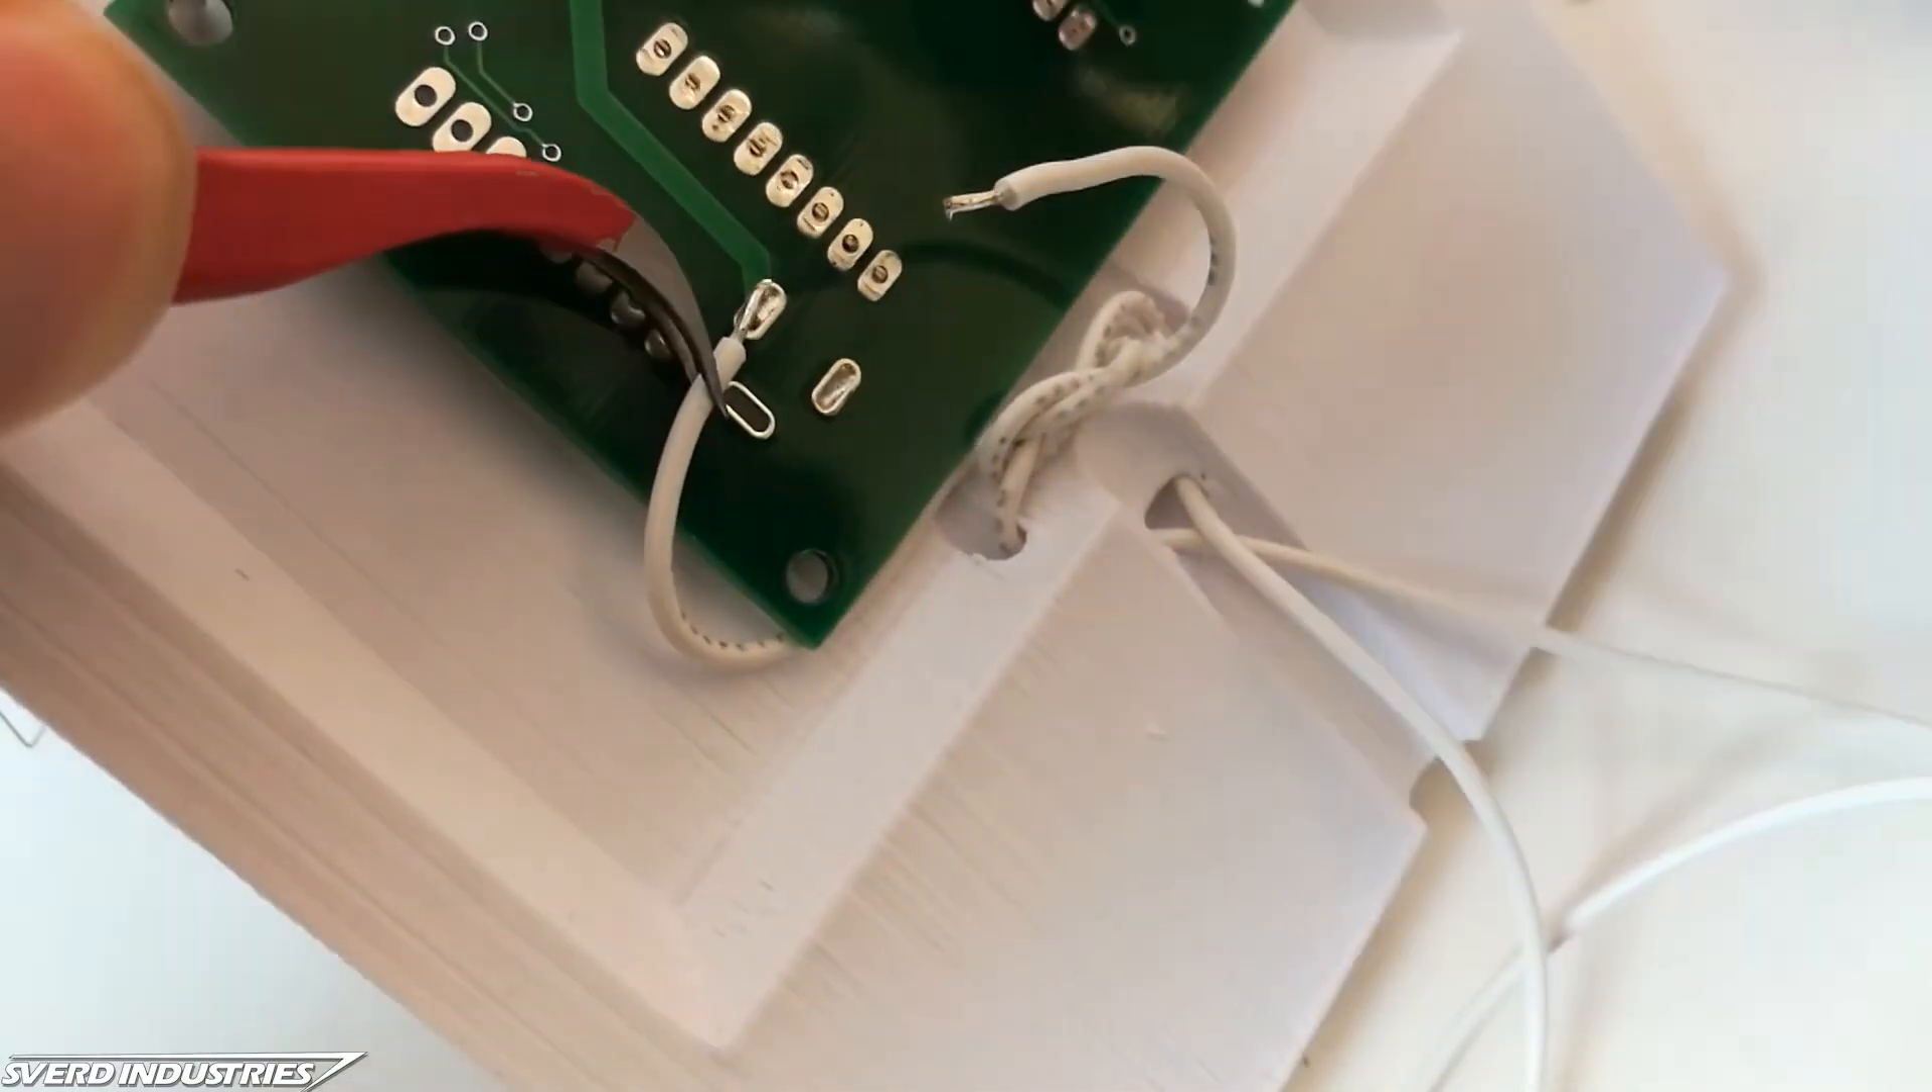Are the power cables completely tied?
Yes.